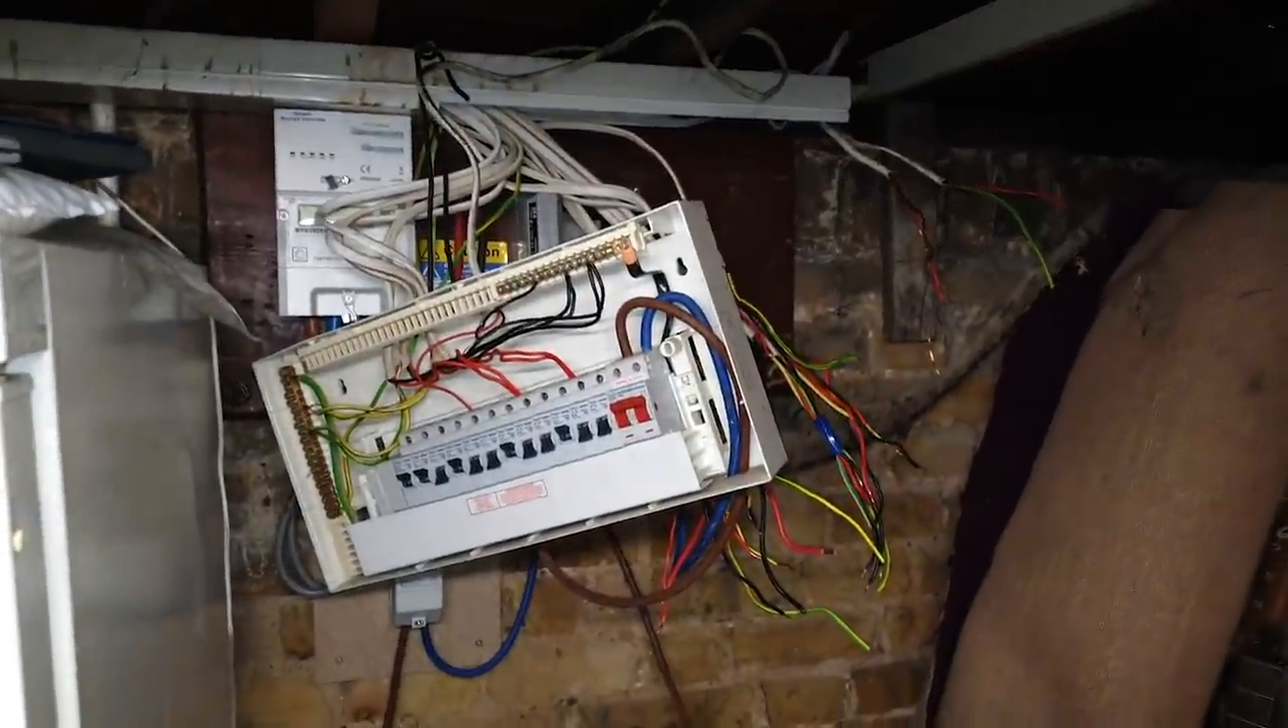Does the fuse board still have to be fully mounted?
Yes.